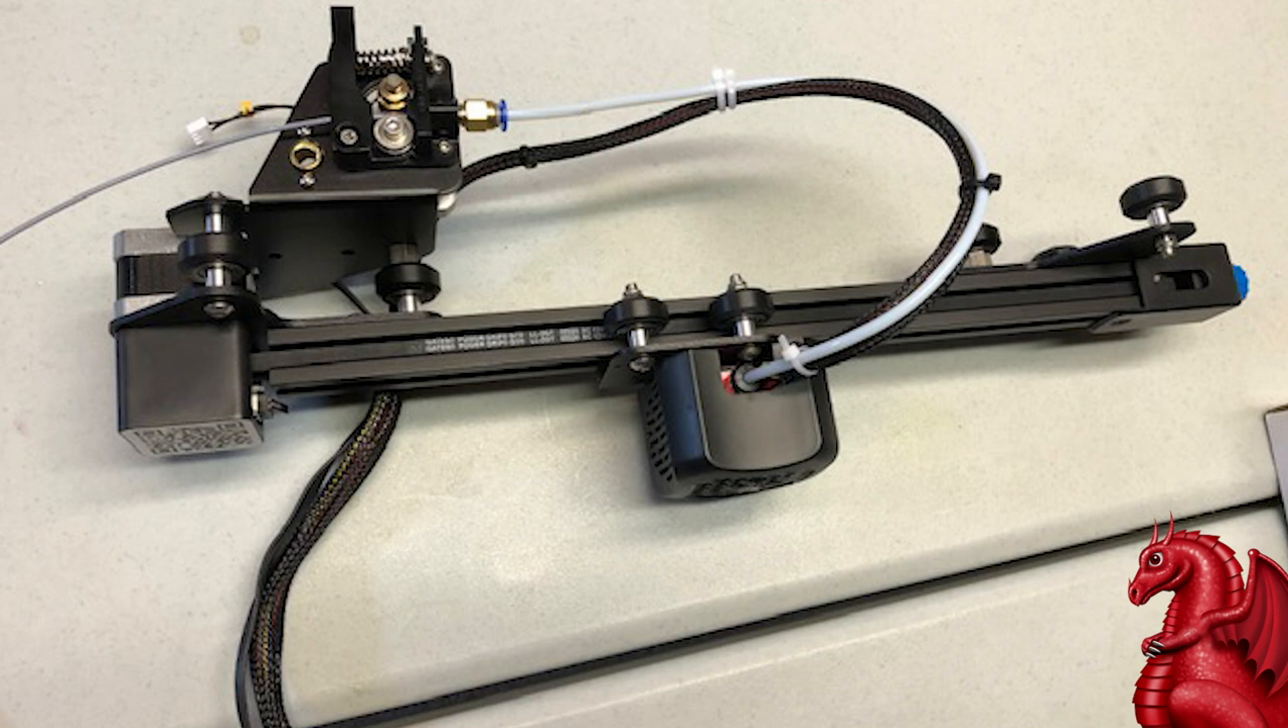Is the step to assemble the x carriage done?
Yes.